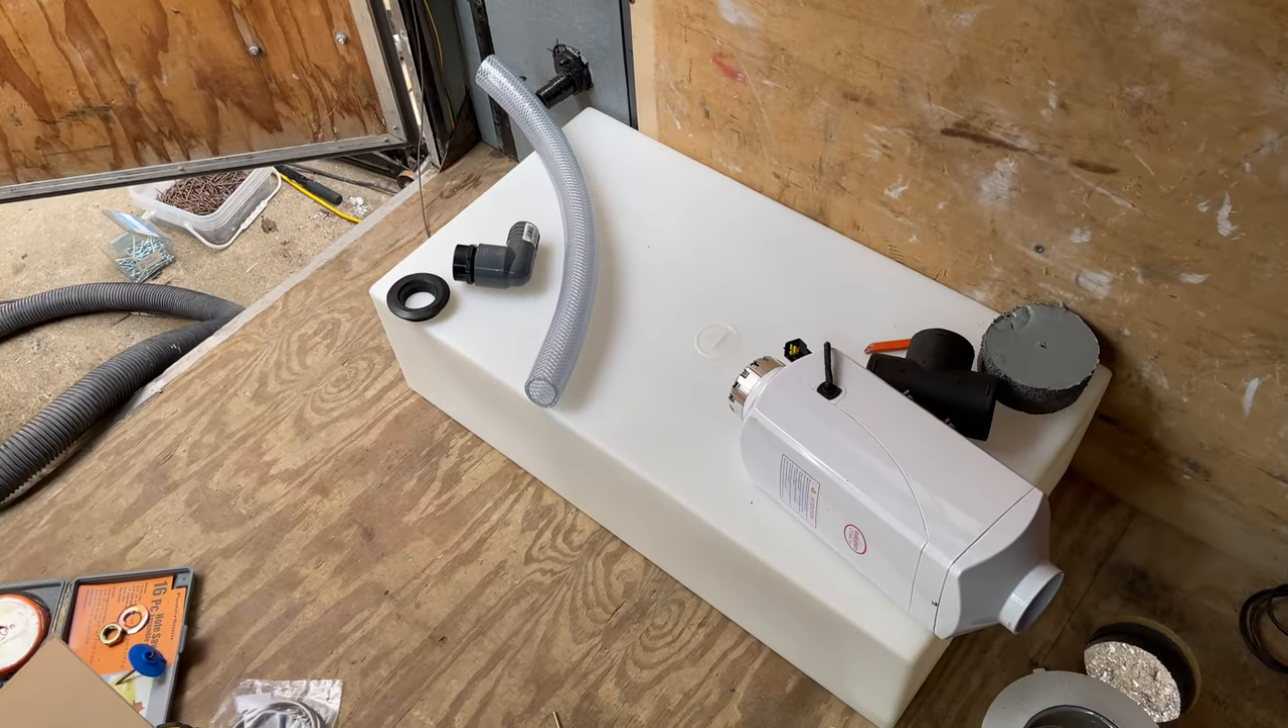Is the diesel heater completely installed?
No.